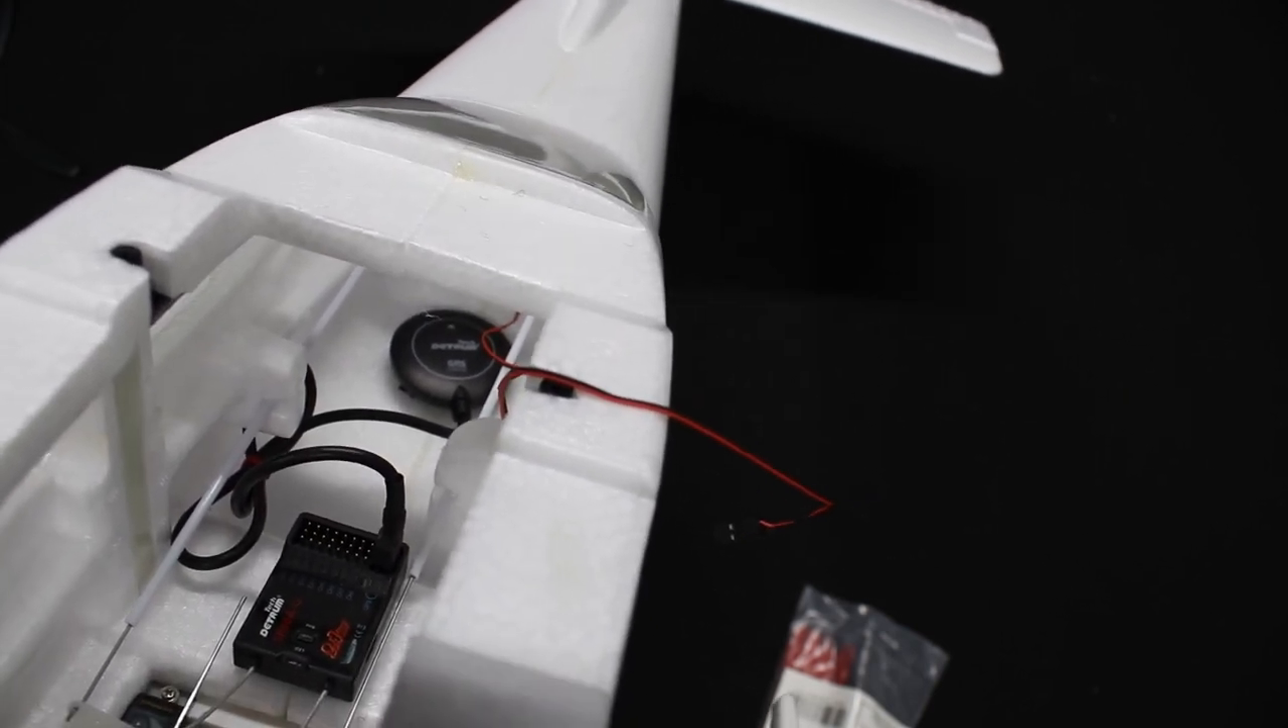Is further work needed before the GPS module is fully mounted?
No.